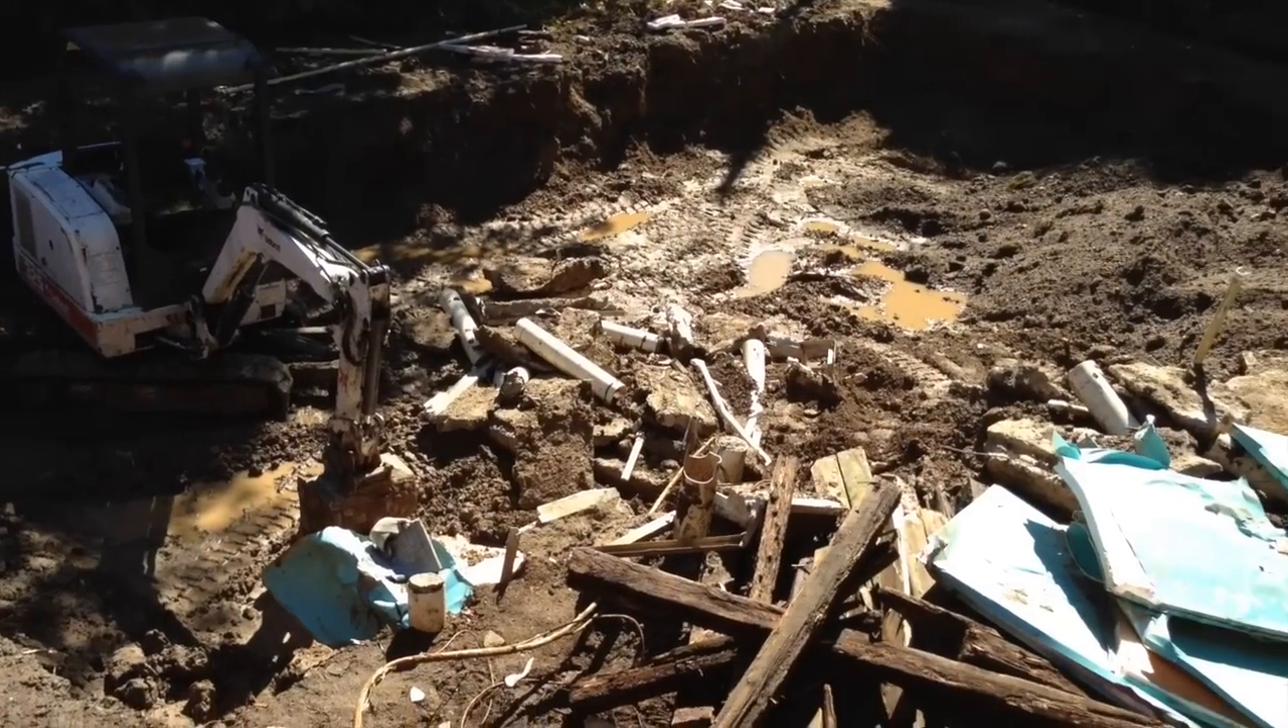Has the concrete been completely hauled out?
No.